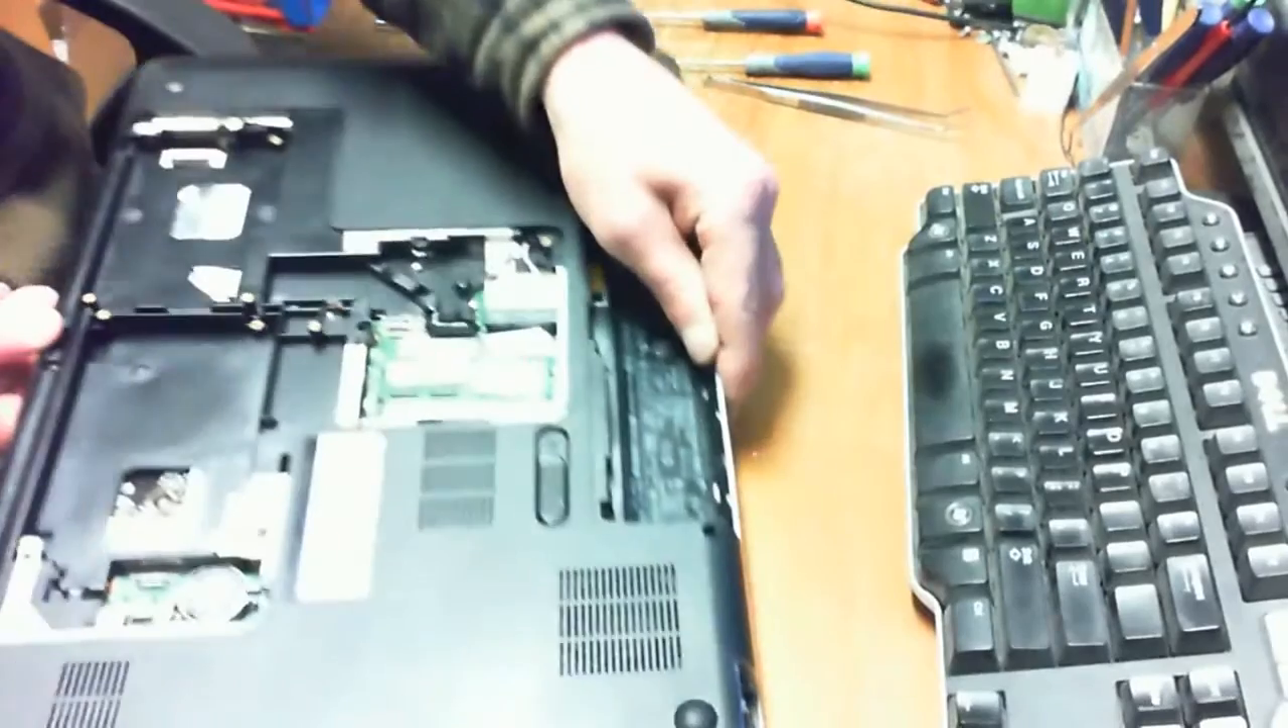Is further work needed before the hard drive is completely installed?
Yes.